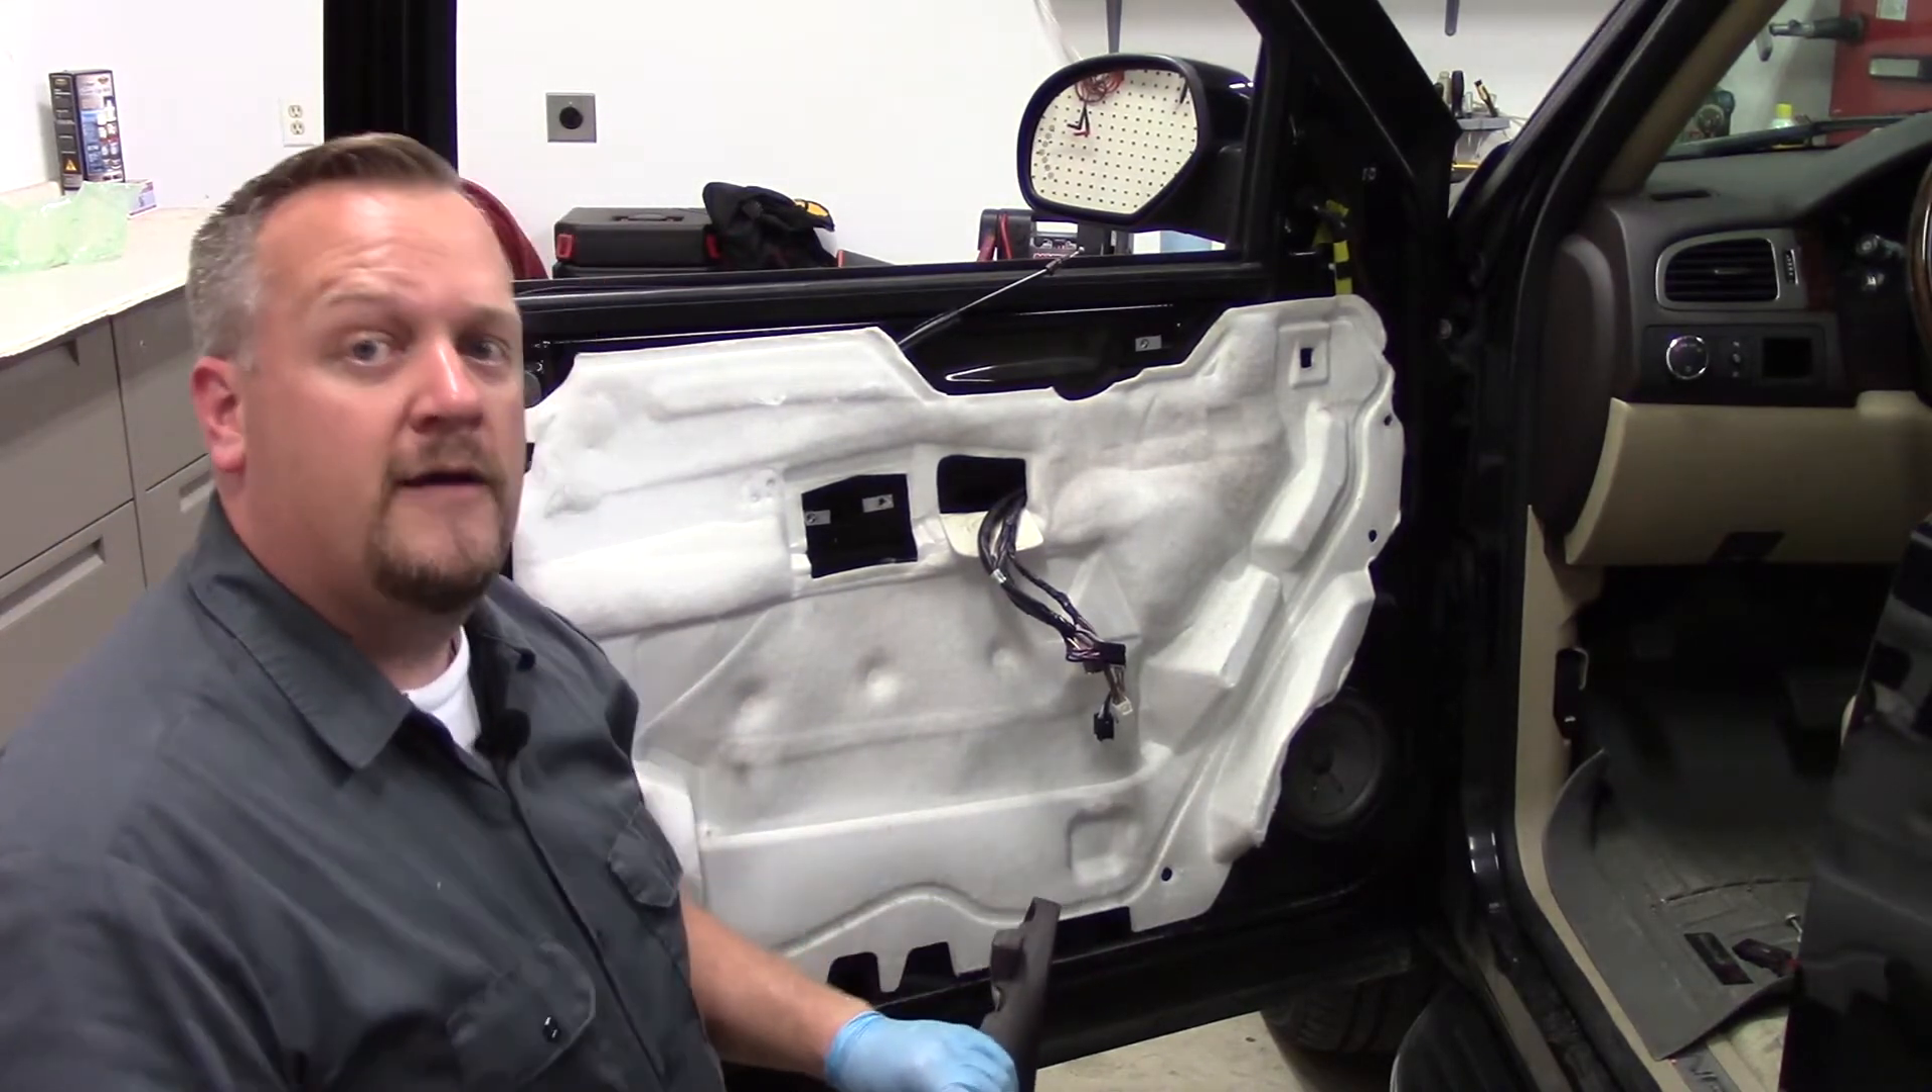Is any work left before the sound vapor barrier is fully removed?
Yes.